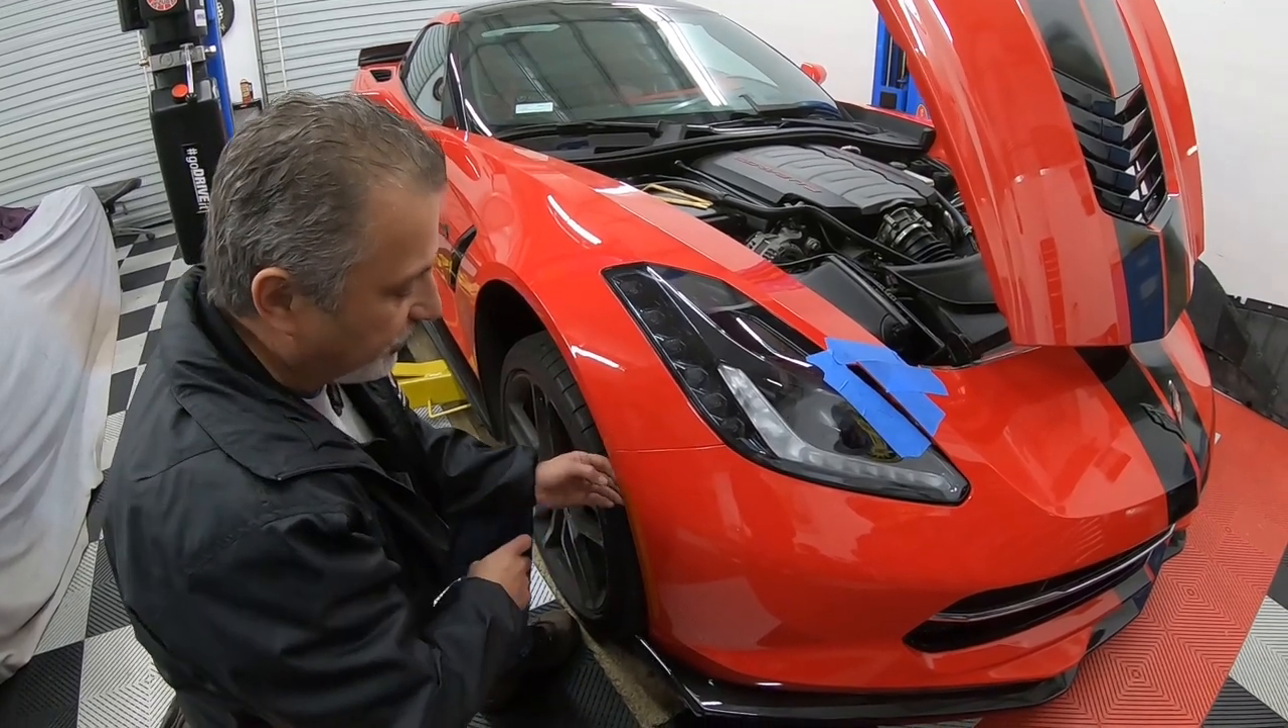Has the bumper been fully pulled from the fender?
No.